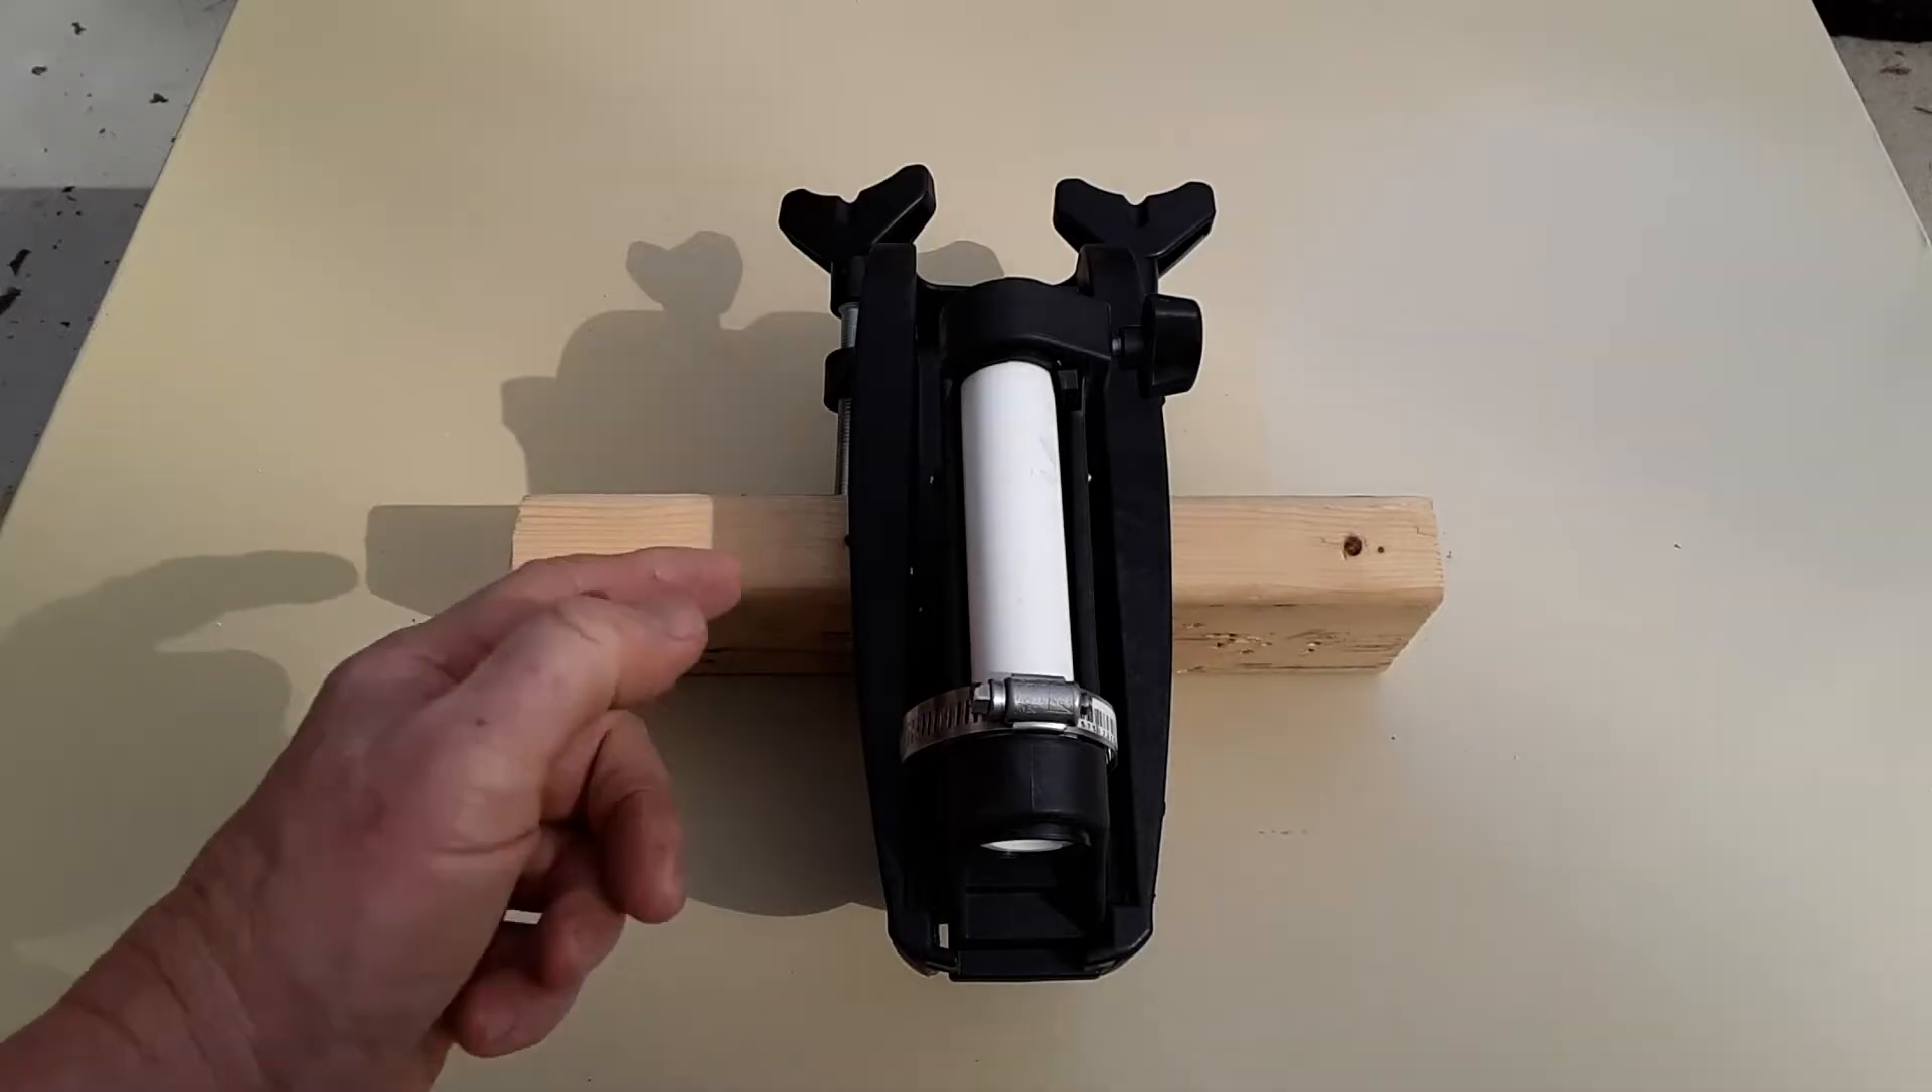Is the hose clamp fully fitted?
Yes.